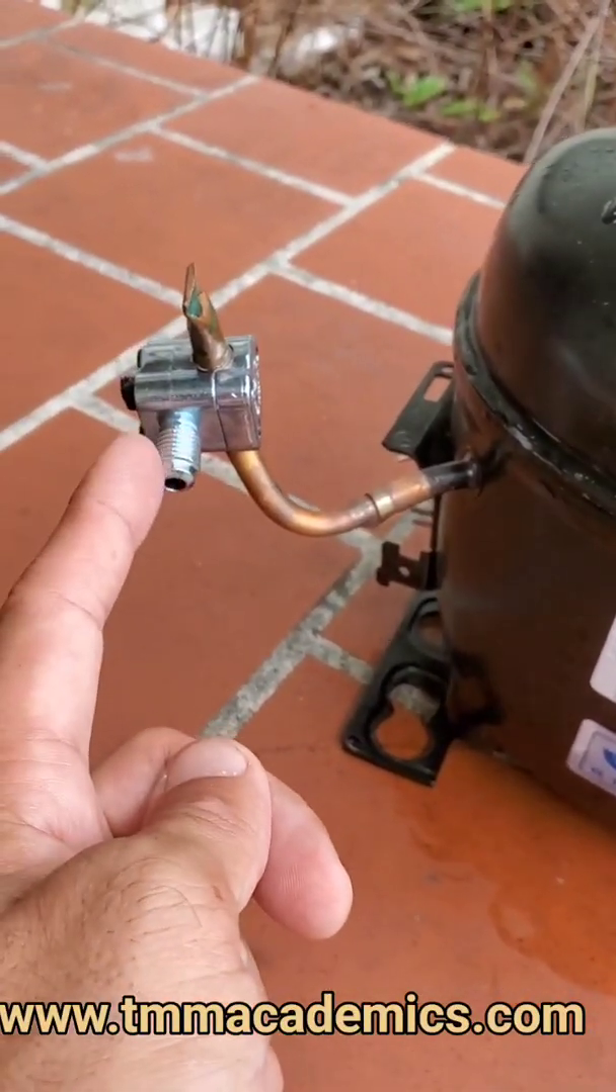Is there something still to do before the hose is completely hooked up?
Yes.